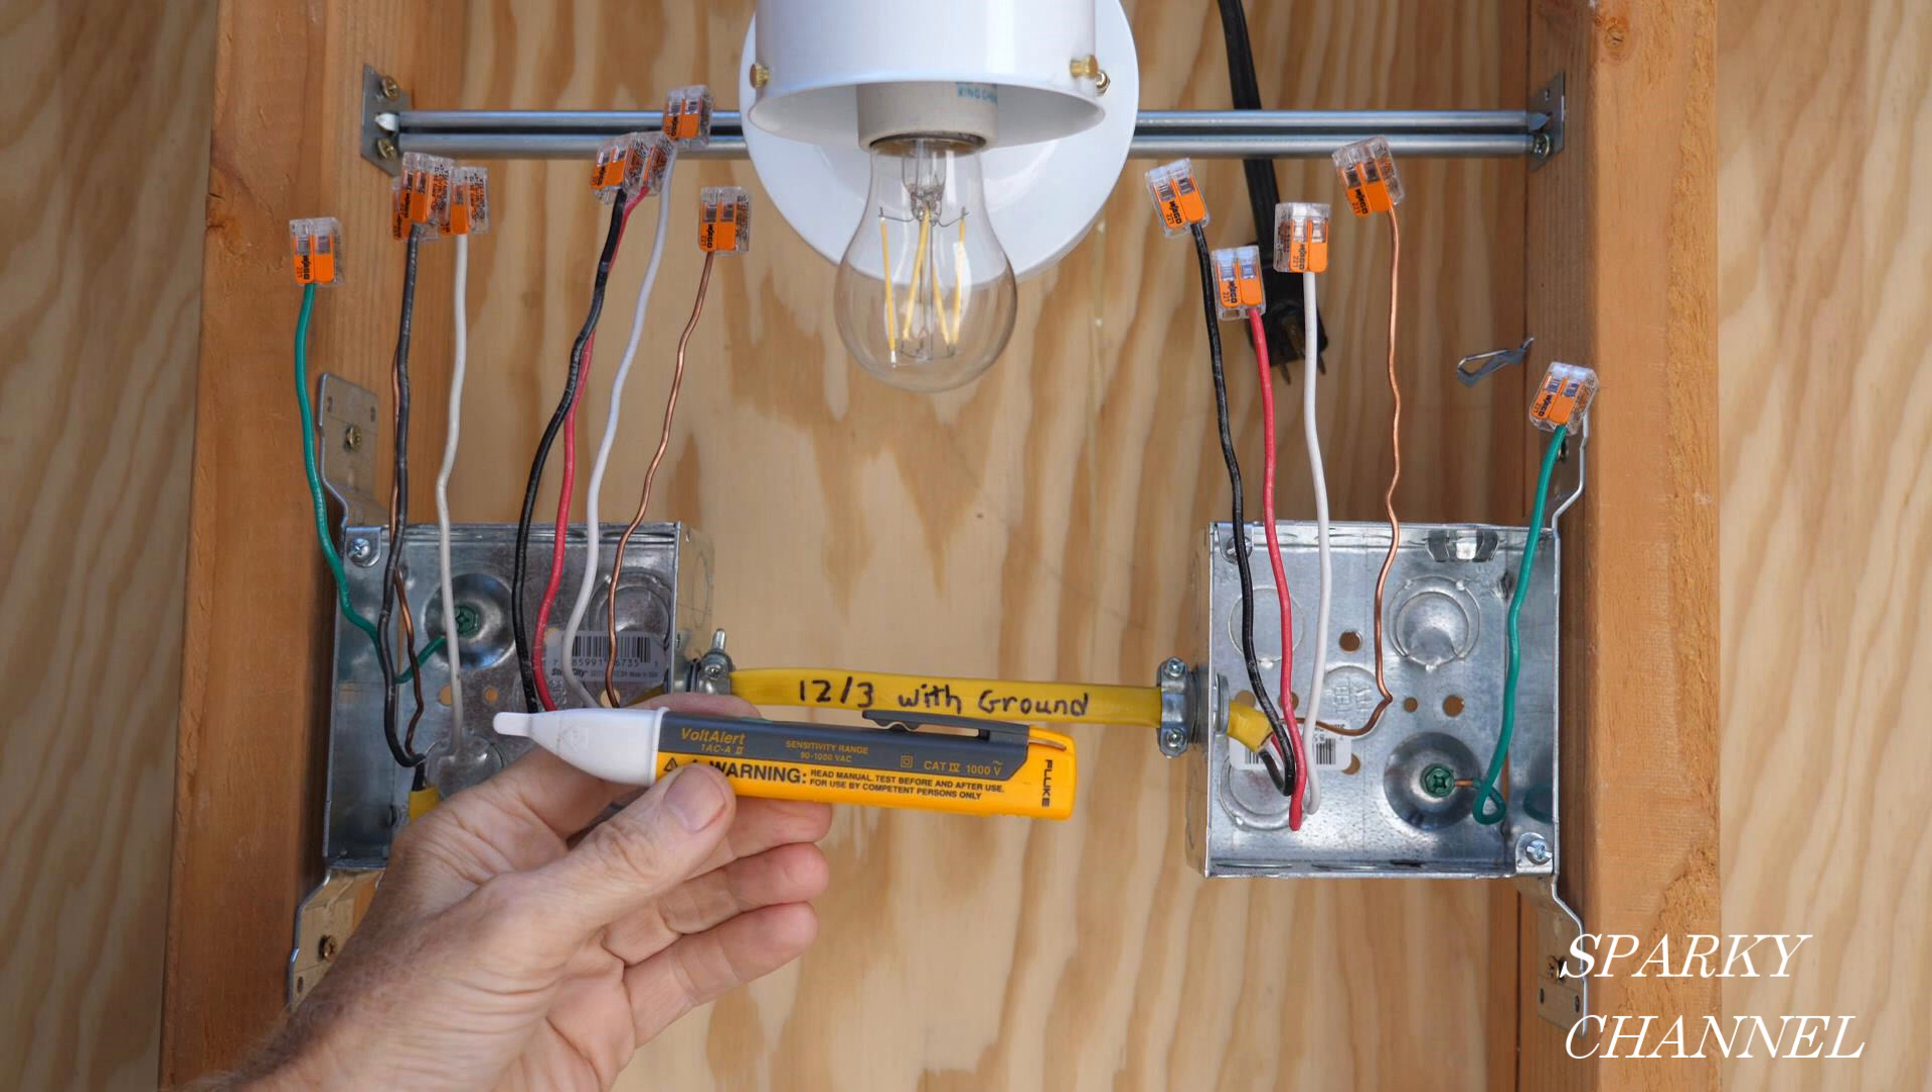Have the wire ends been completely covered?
Yes.